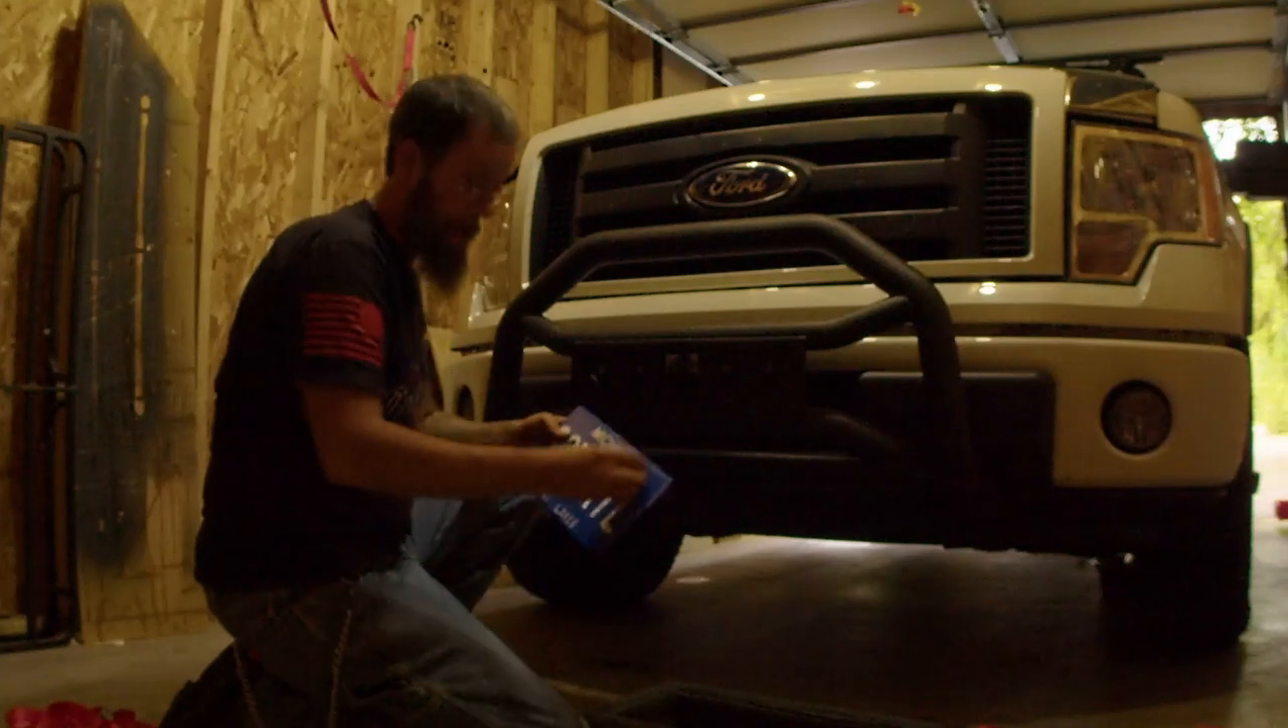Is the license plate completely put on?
No.